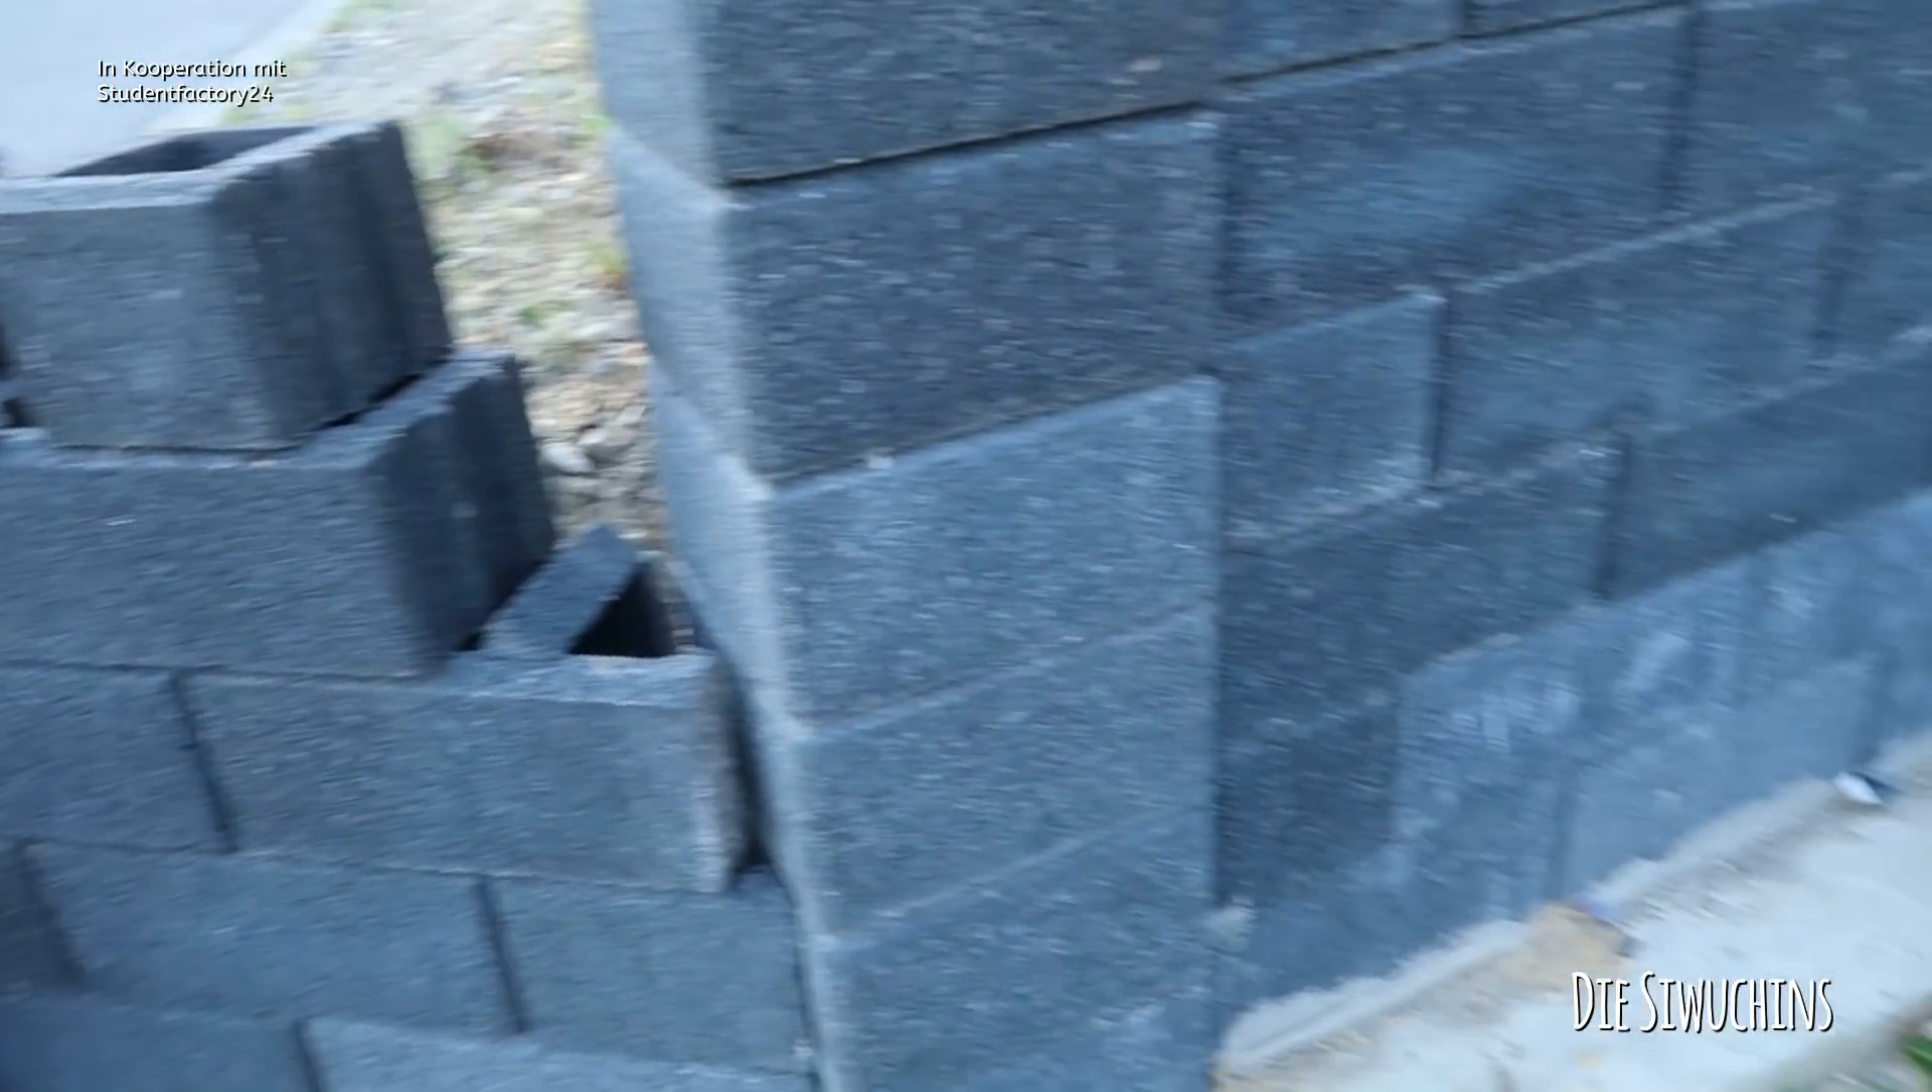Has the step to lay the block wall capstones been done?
No.